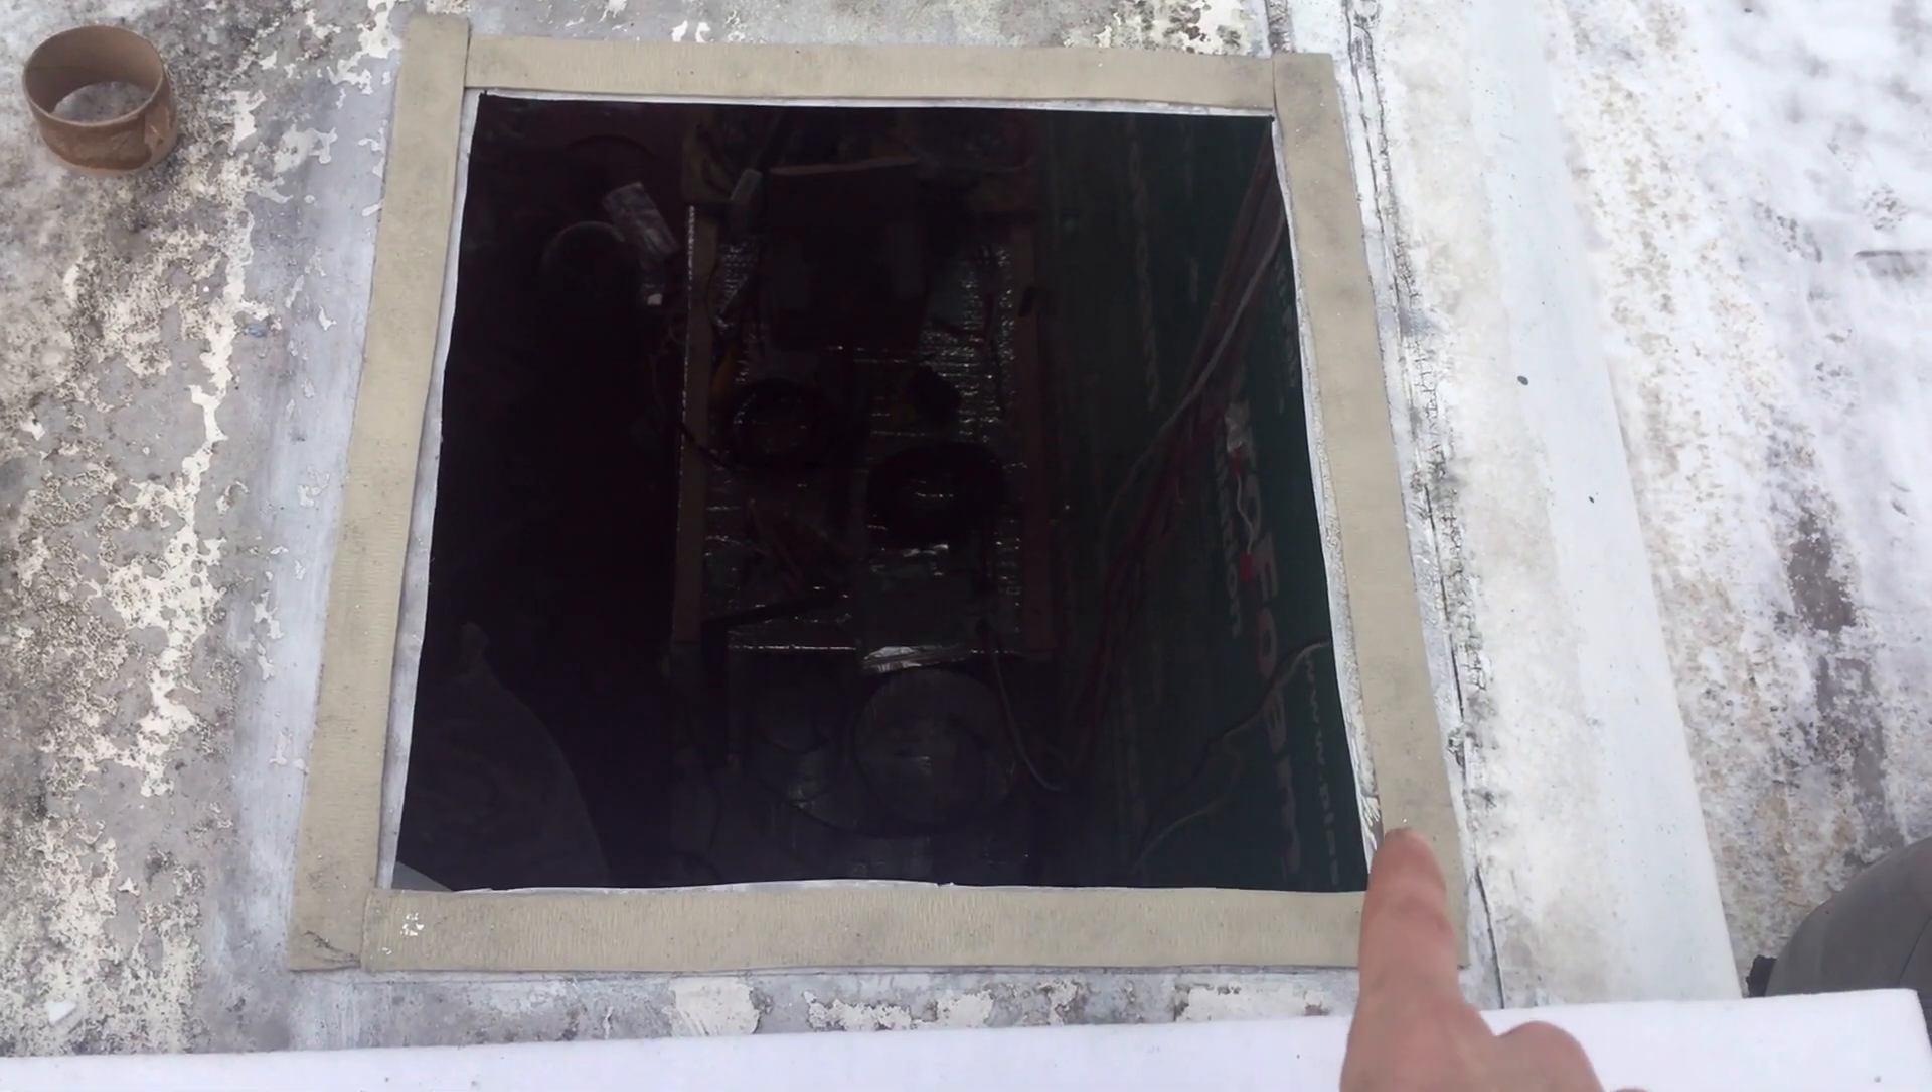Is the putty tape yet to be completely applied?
No.